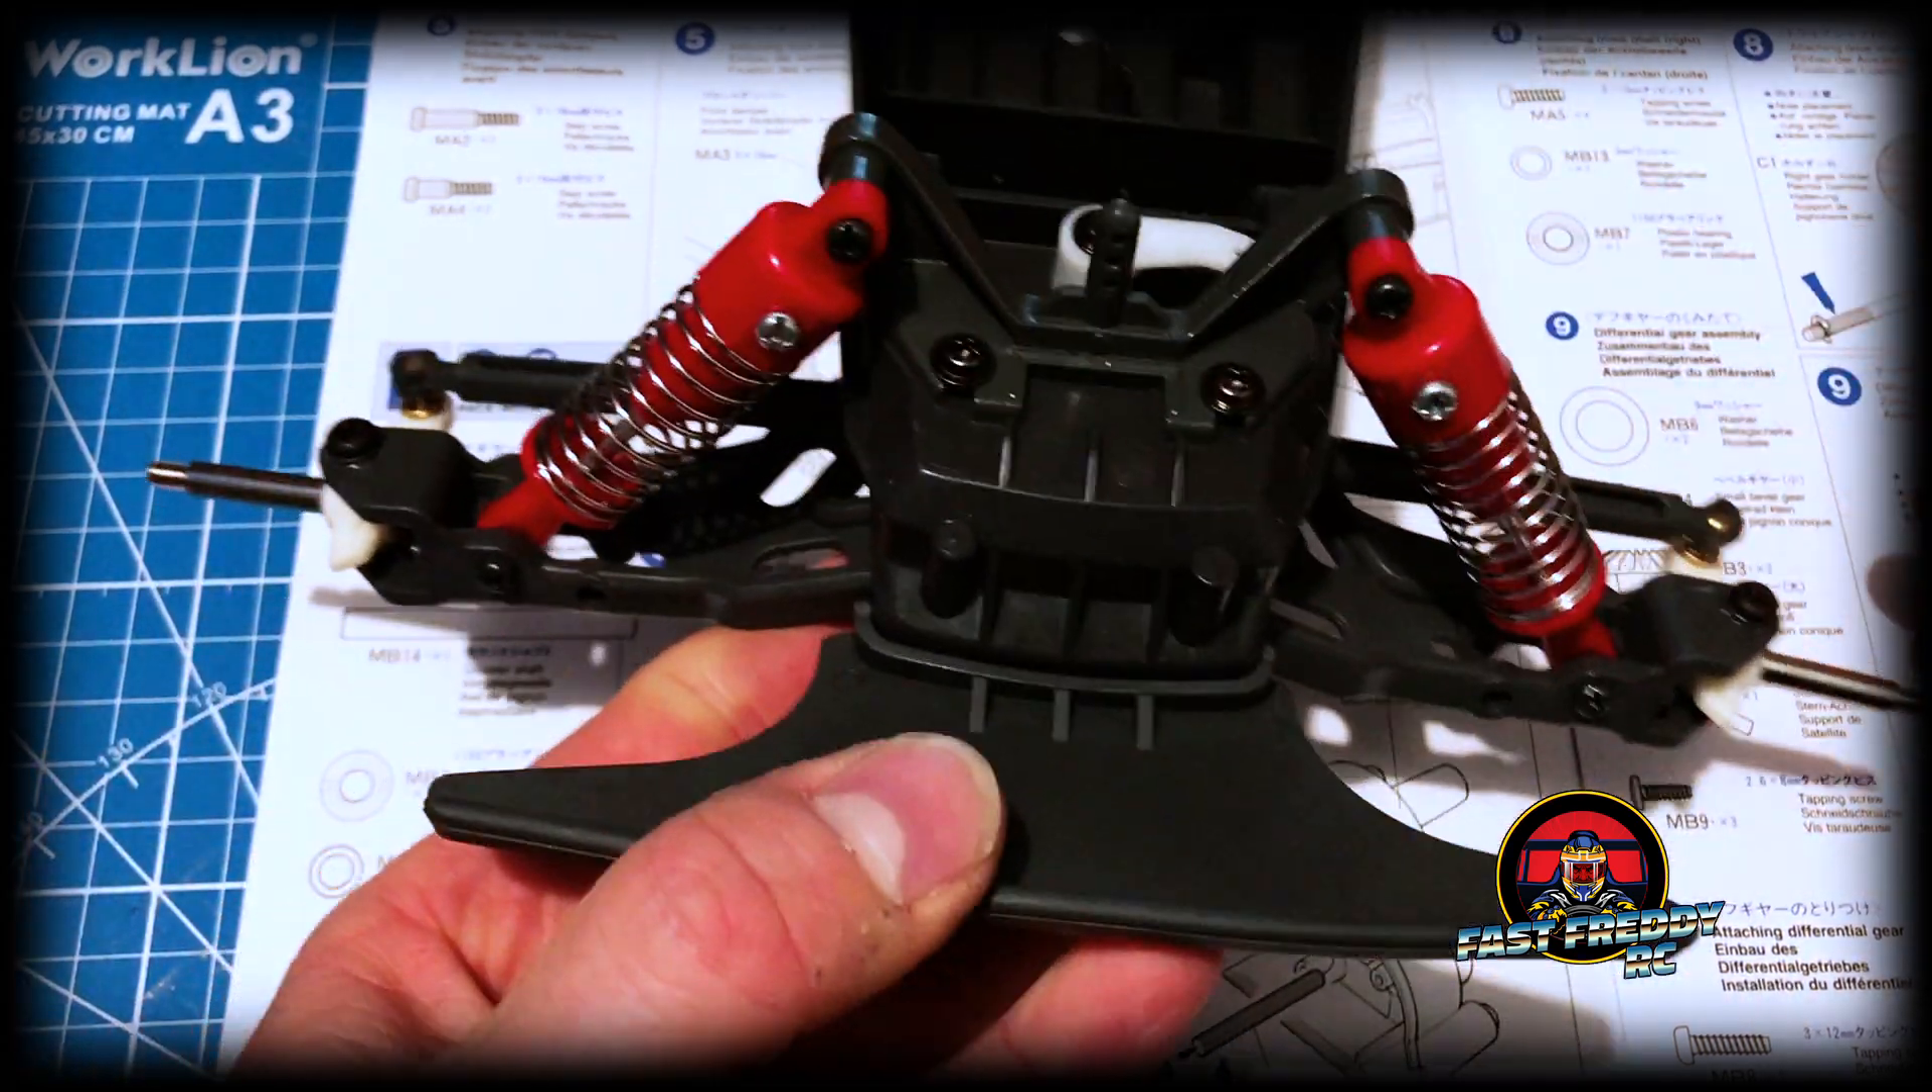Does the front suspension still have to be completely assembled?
No.